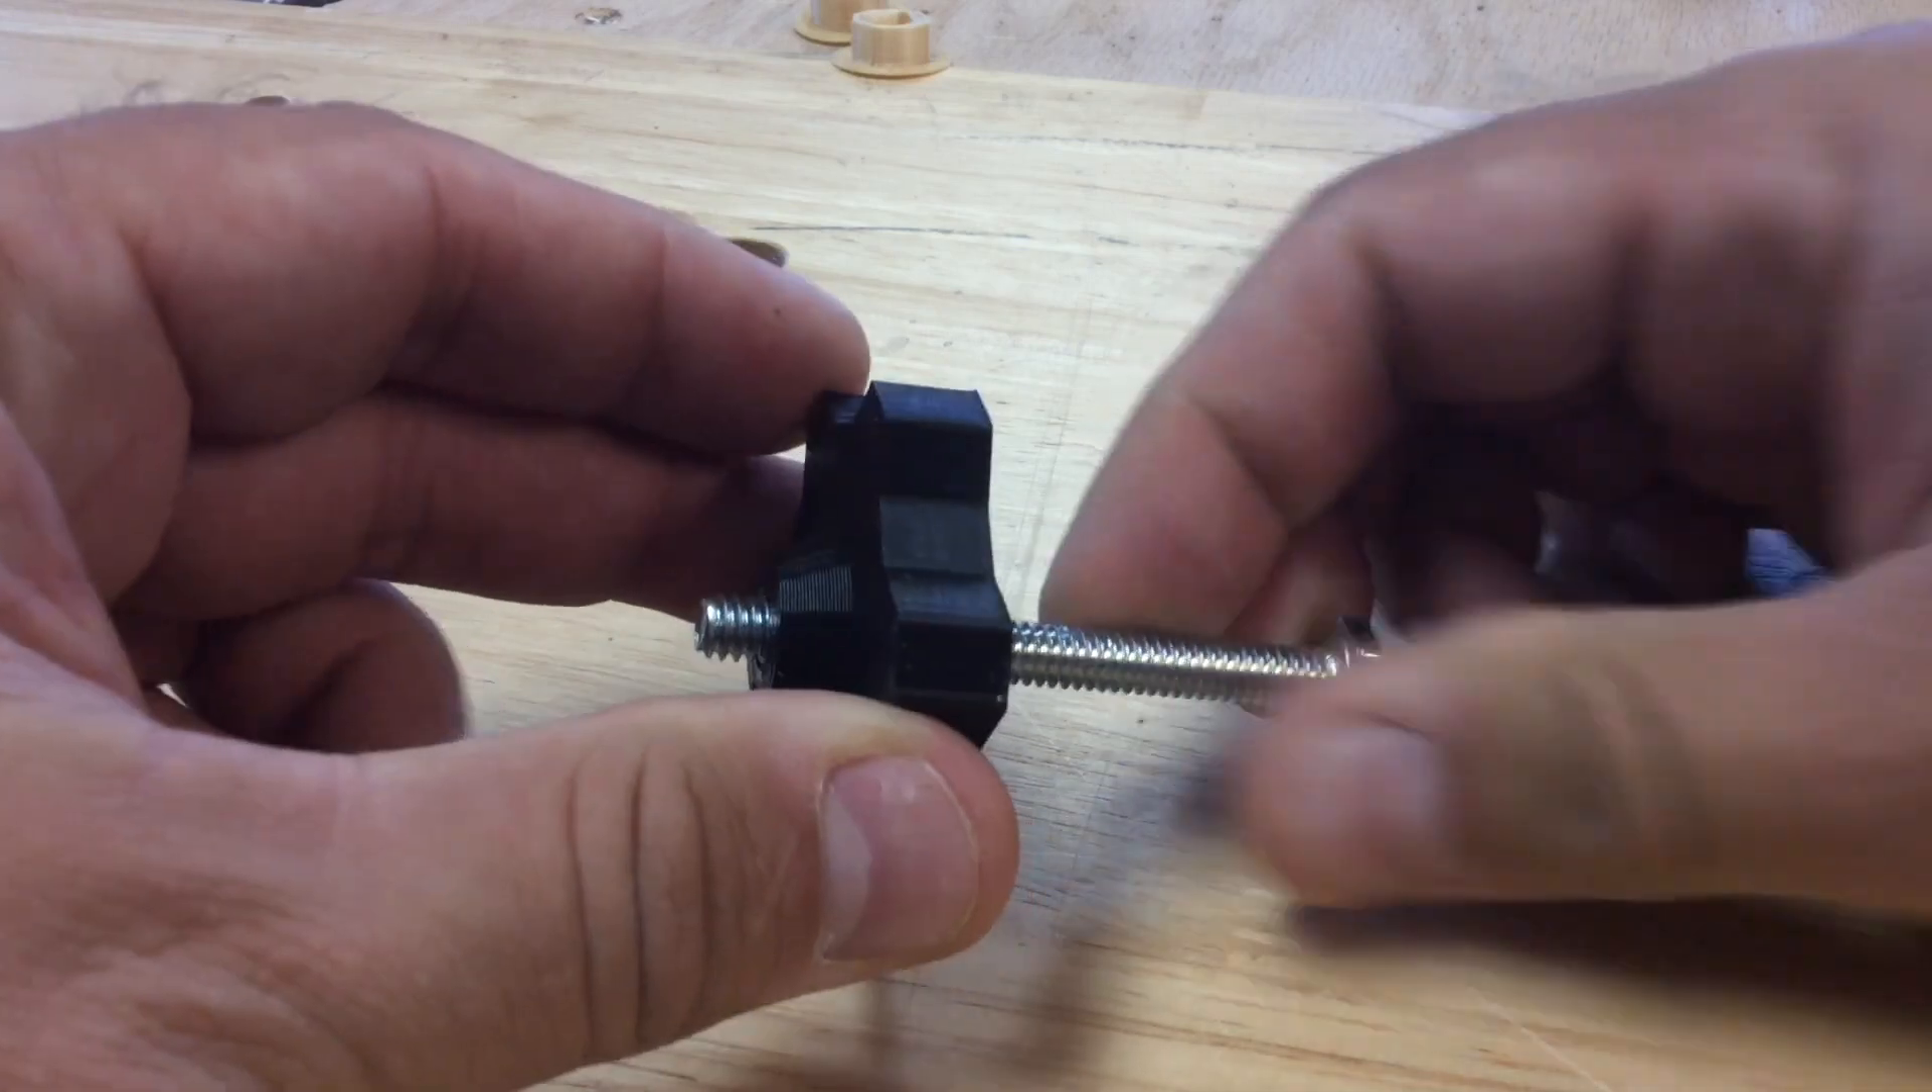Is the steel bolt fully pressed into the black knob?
No.